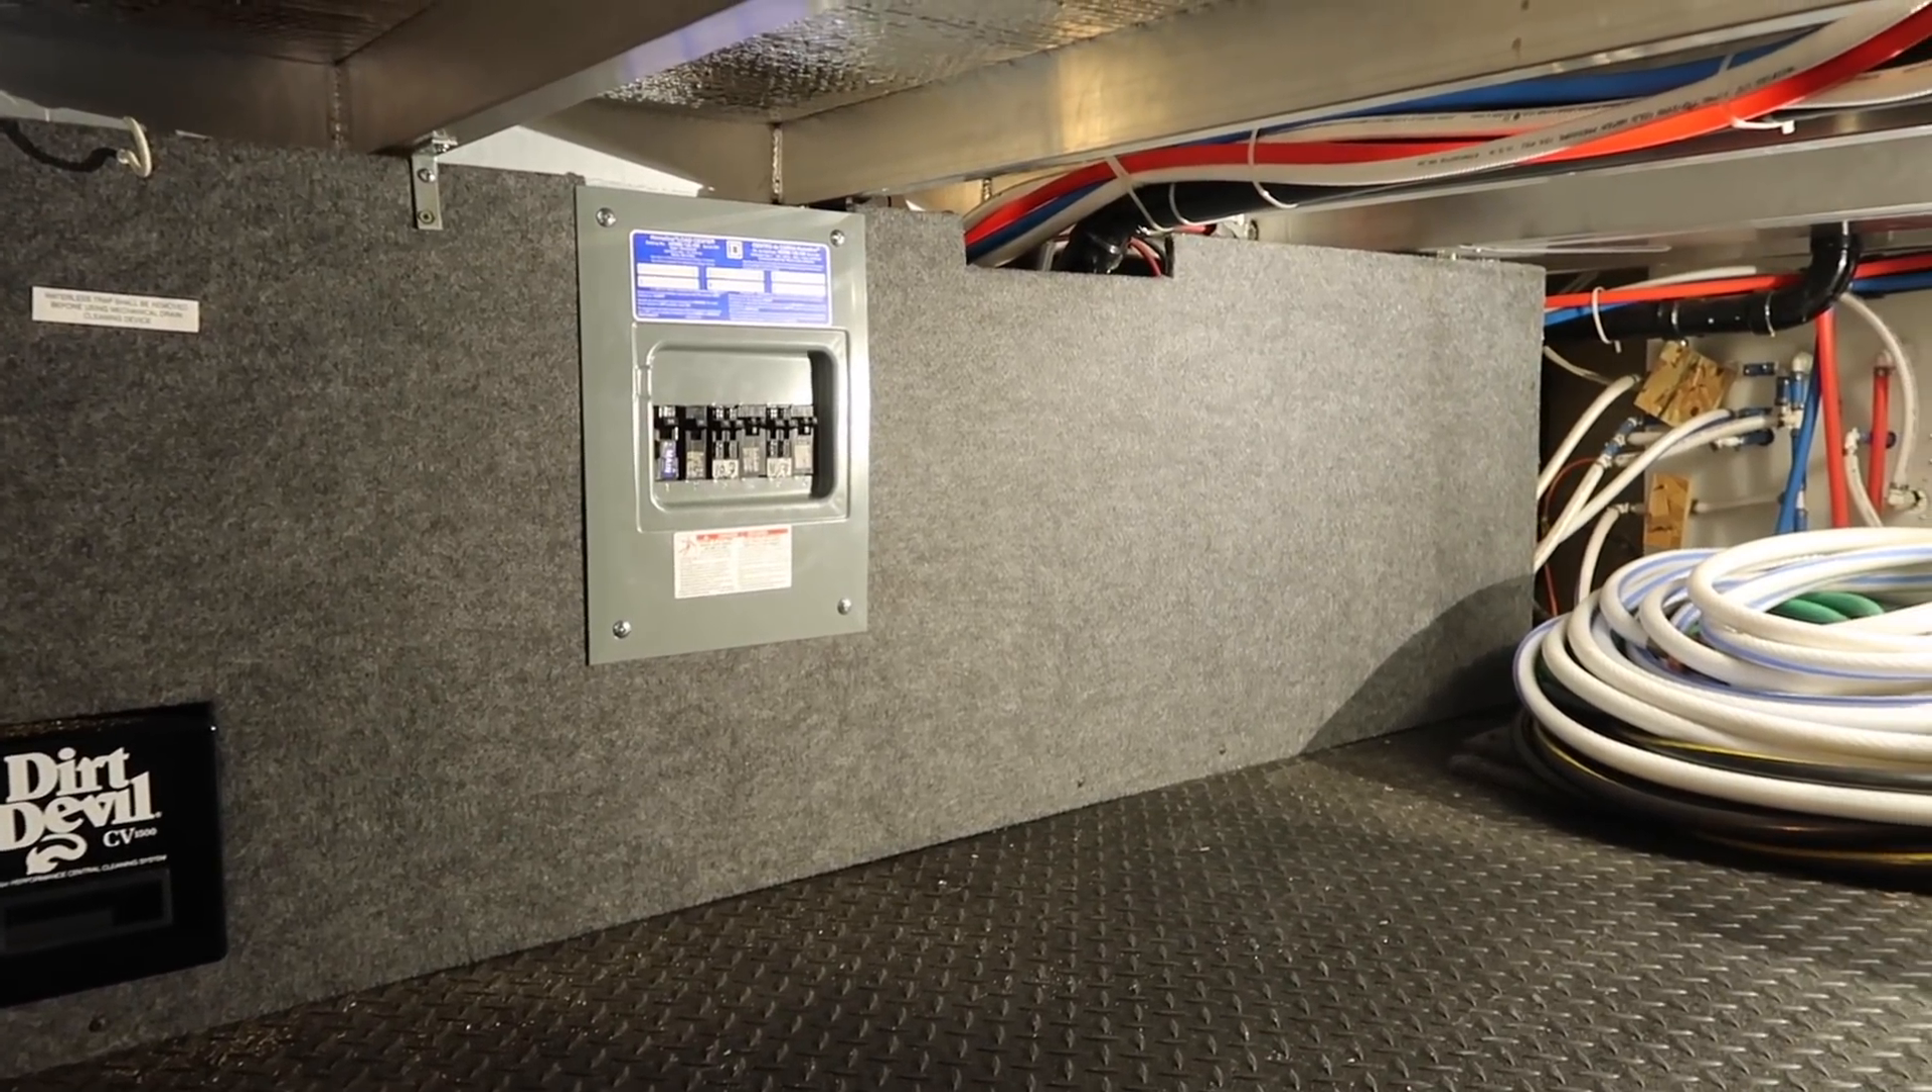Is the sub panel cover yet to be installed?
No.